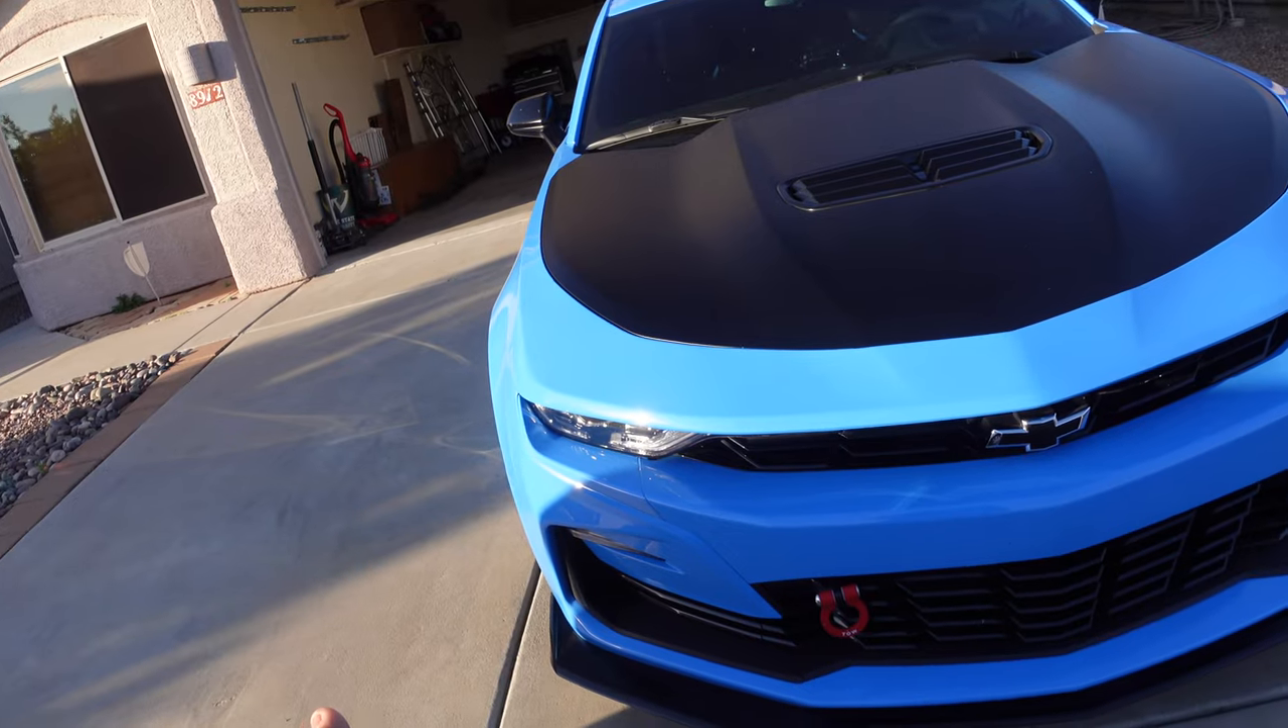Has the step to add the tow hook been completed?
Yes.